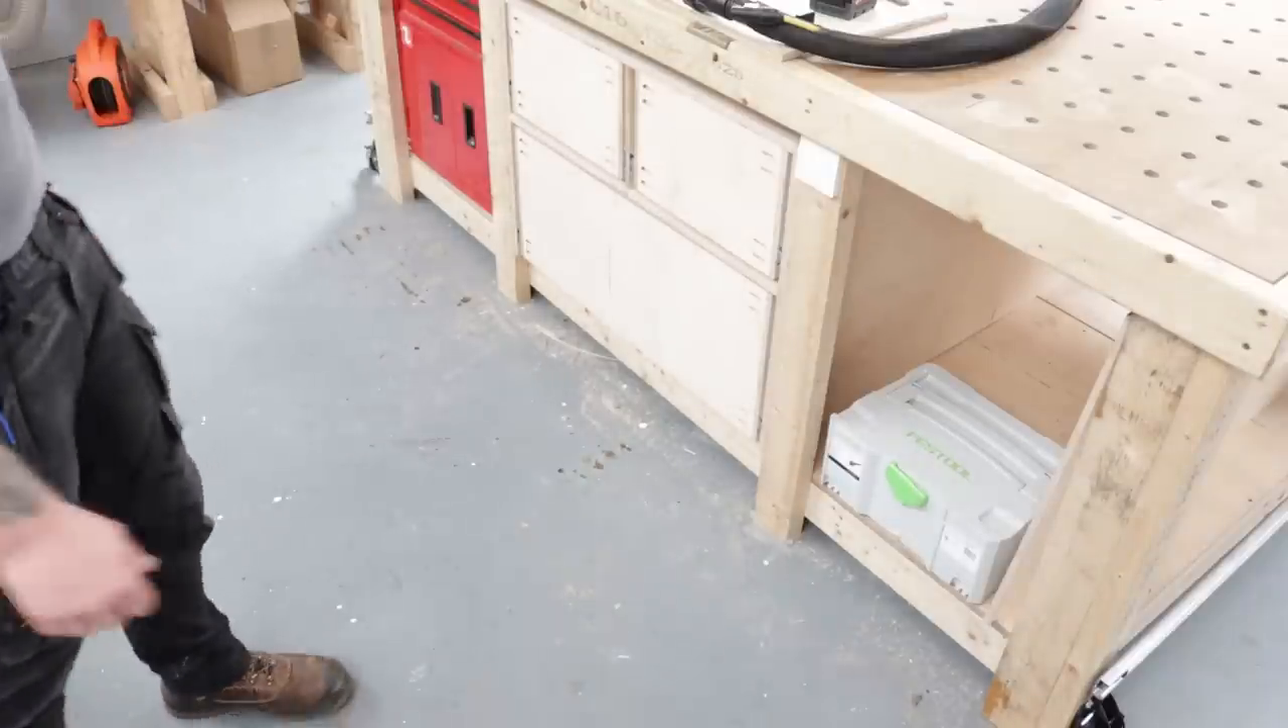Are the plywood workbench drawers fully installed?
Yes.